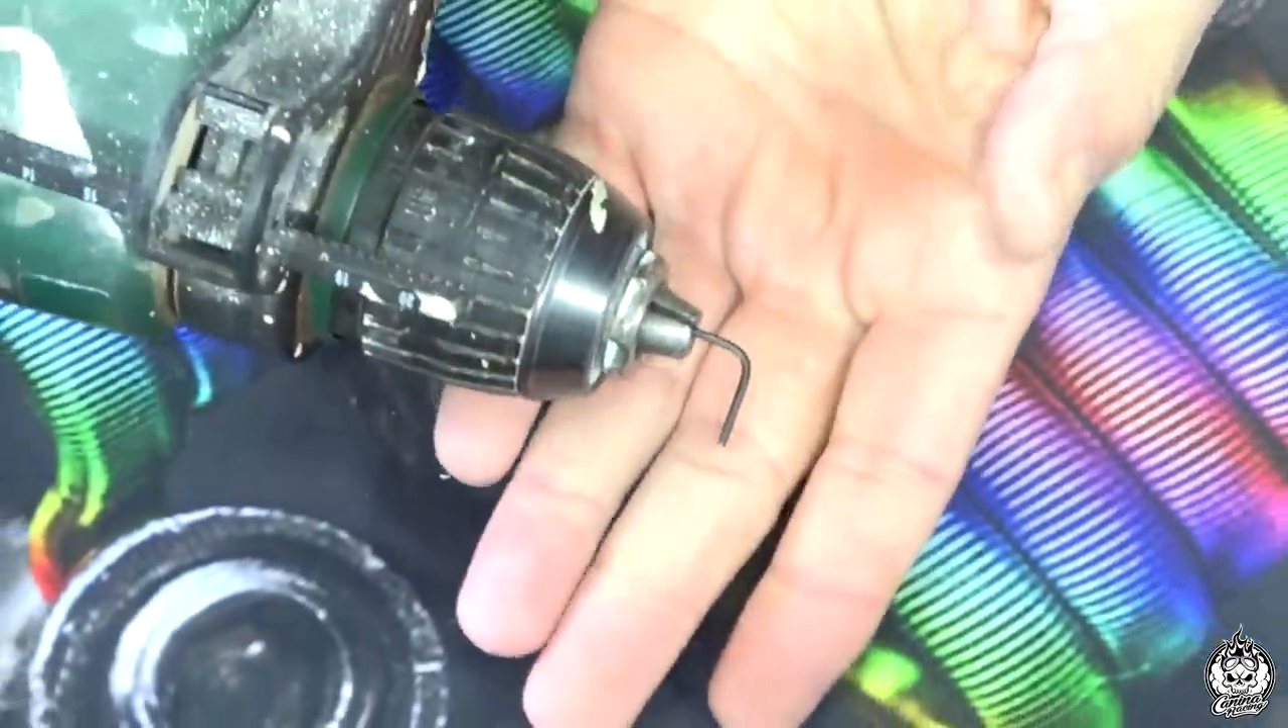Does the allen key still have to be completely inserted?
No.